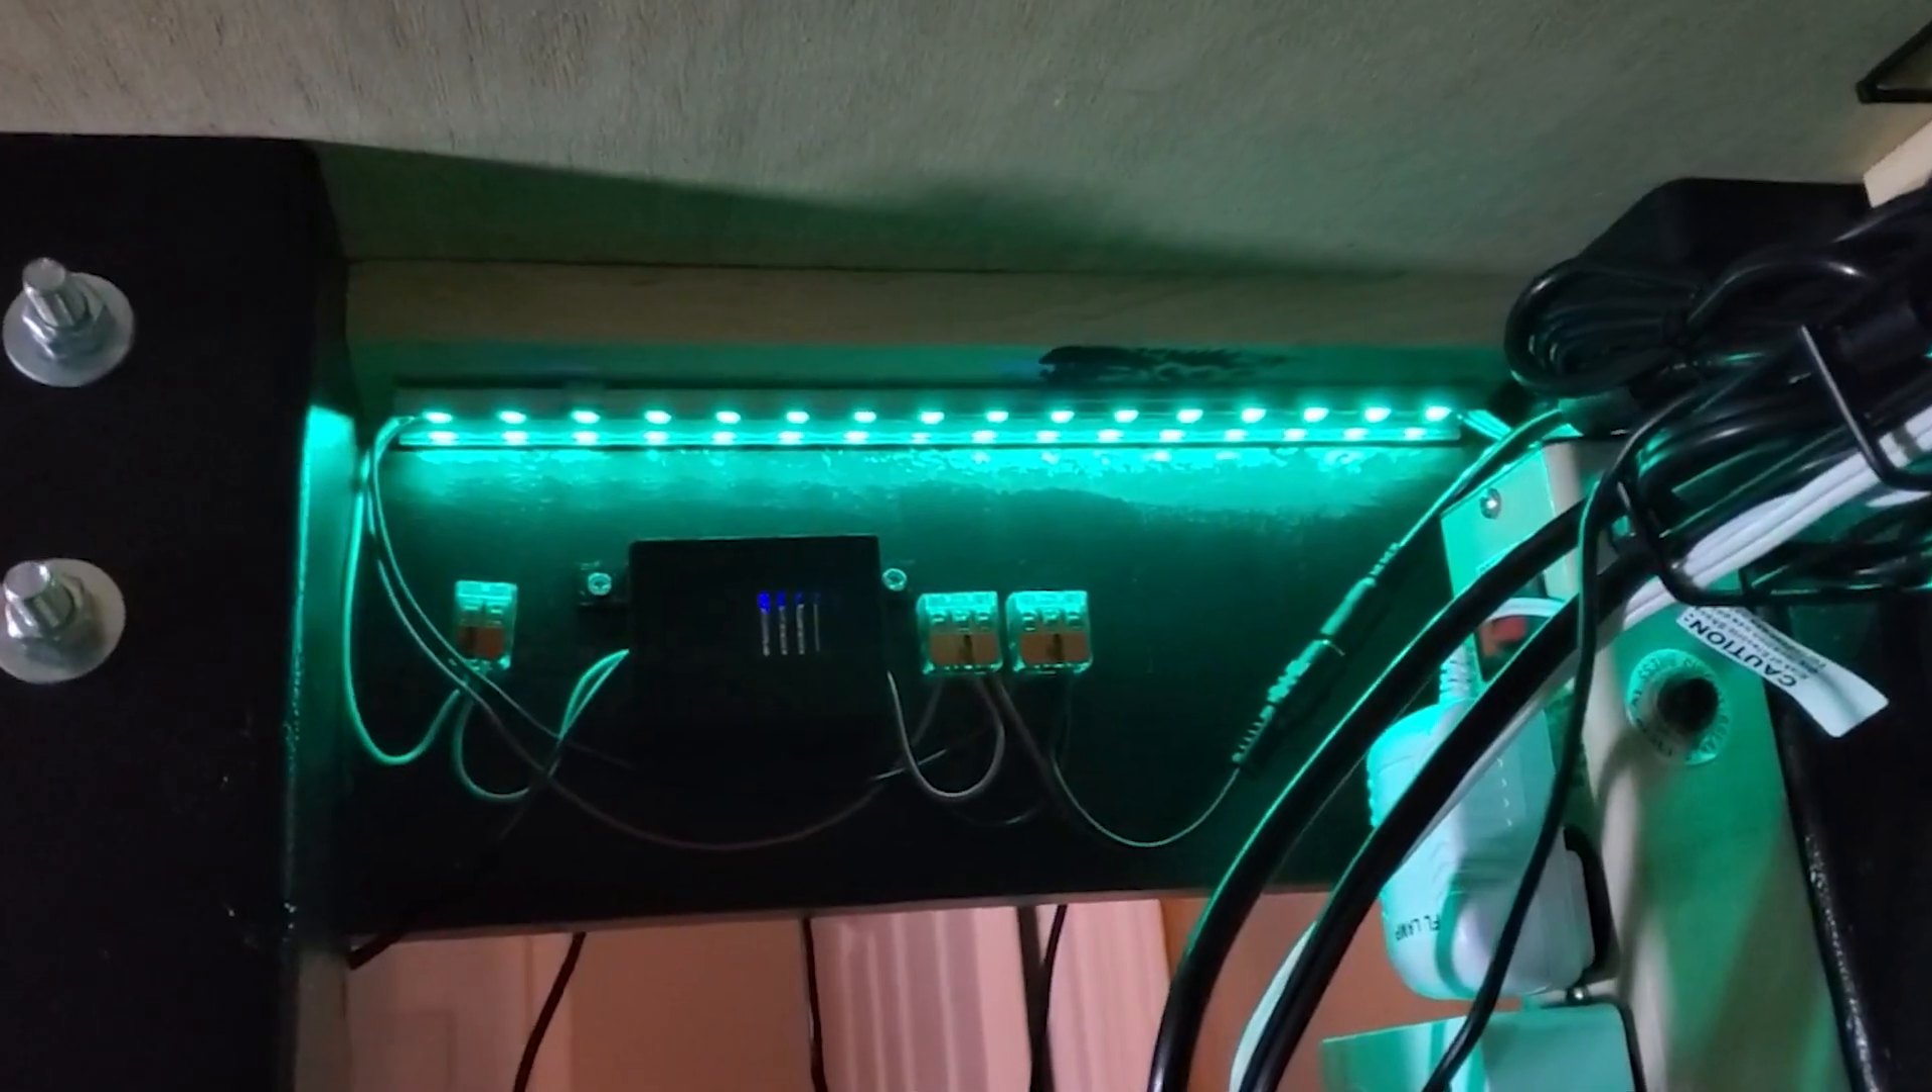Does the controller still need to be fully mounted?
No.